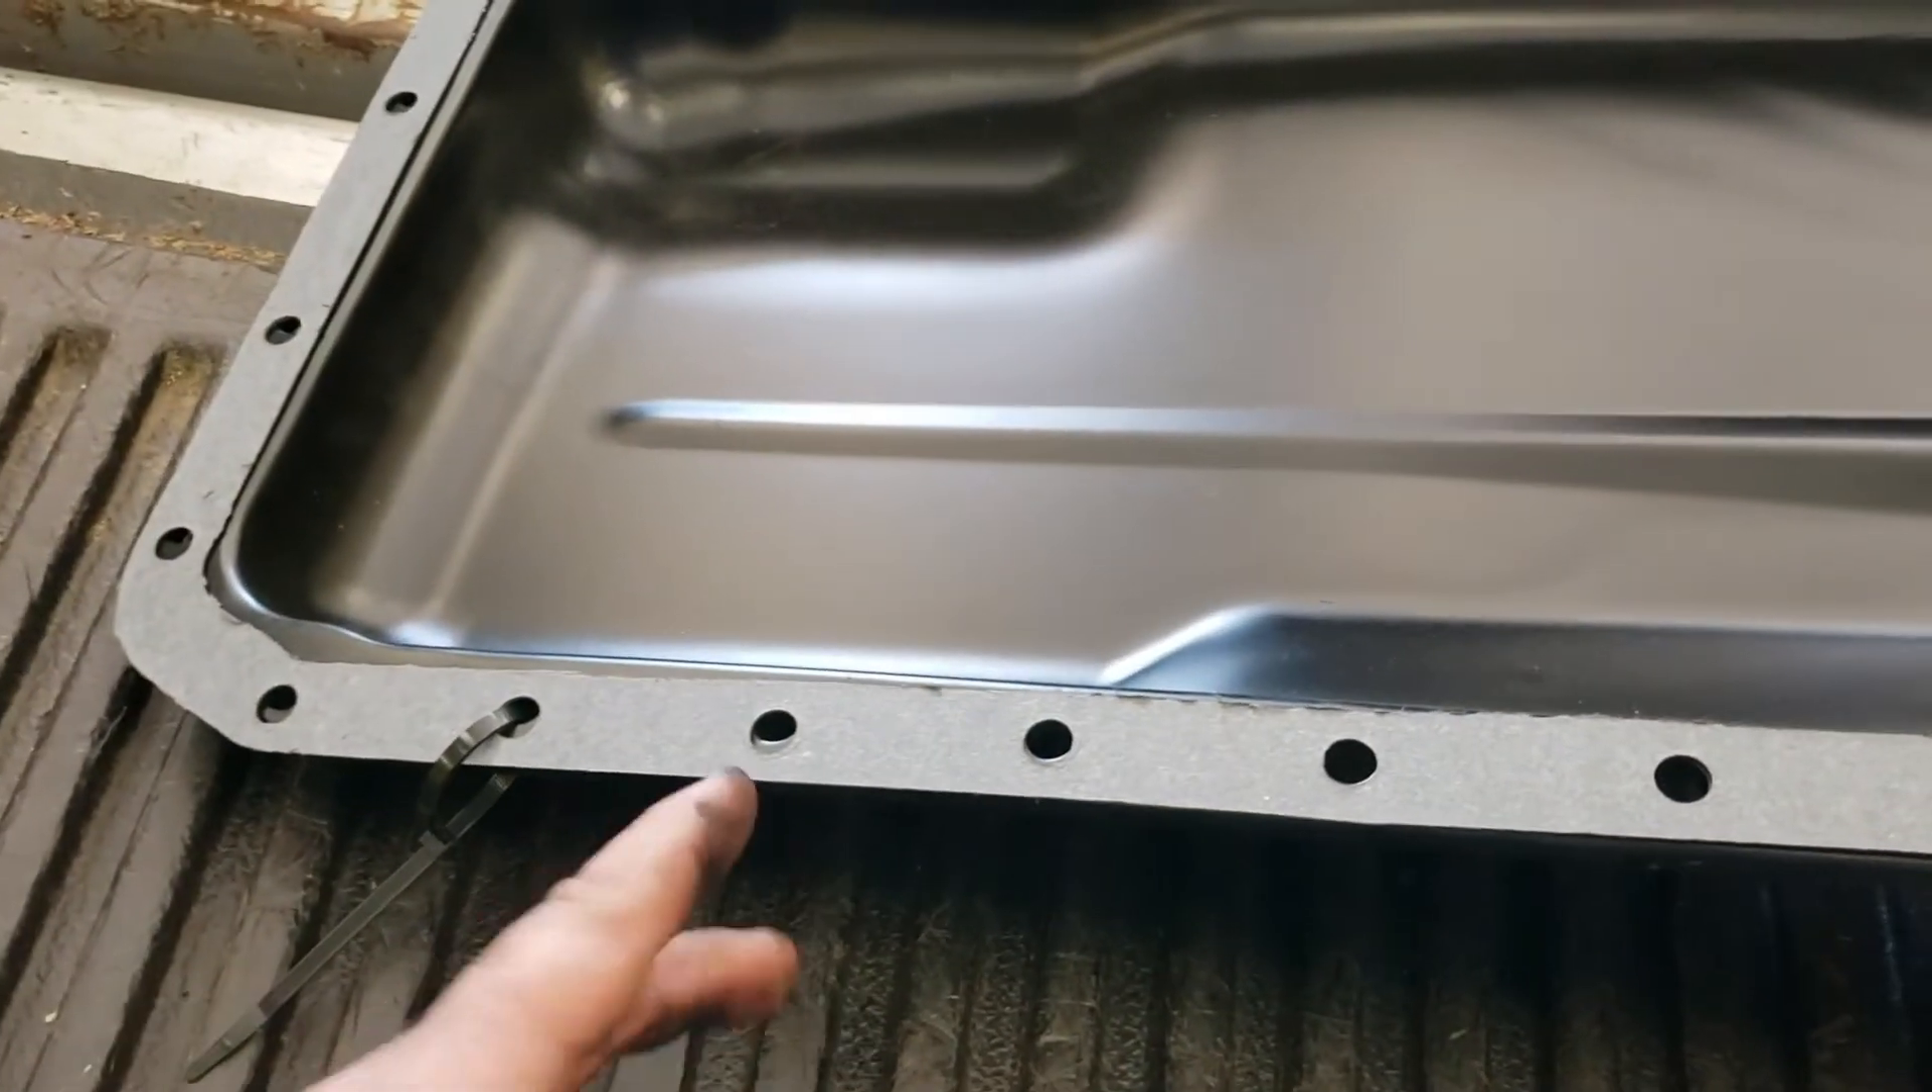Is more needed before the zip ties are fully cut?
Yes.